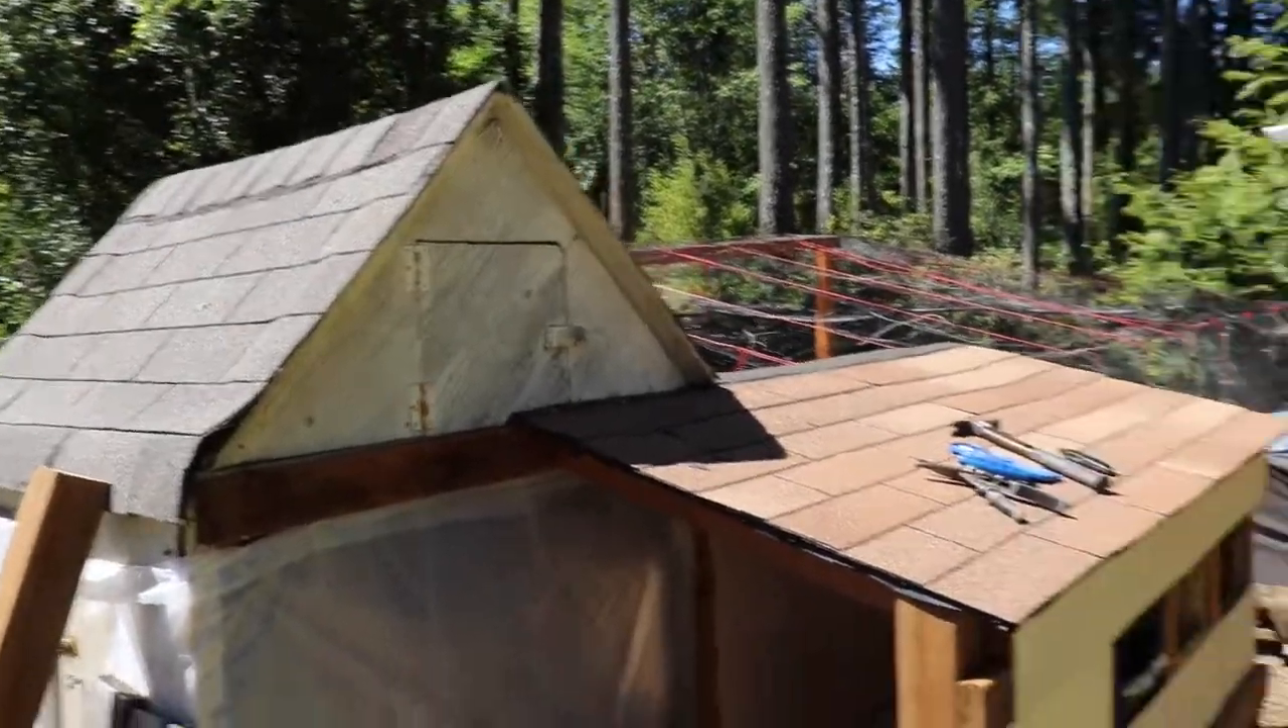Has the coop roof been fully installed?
Yes.